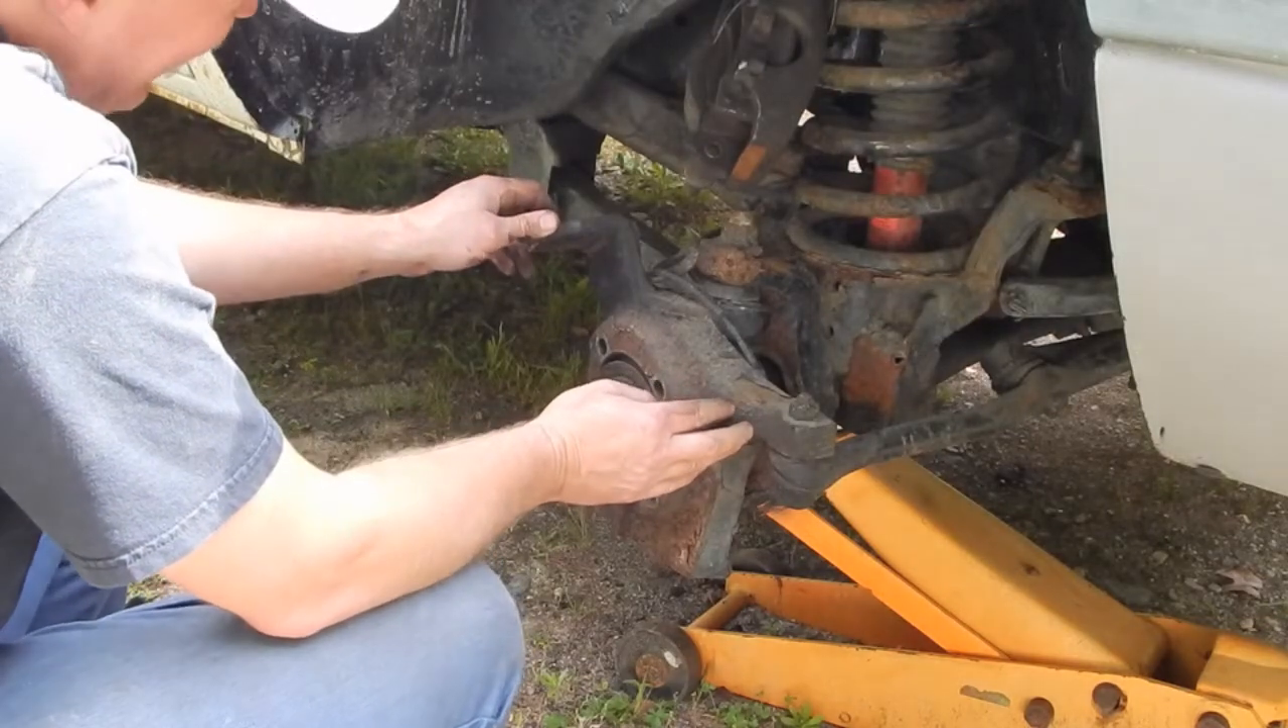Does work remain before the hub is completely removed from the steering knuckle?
No.